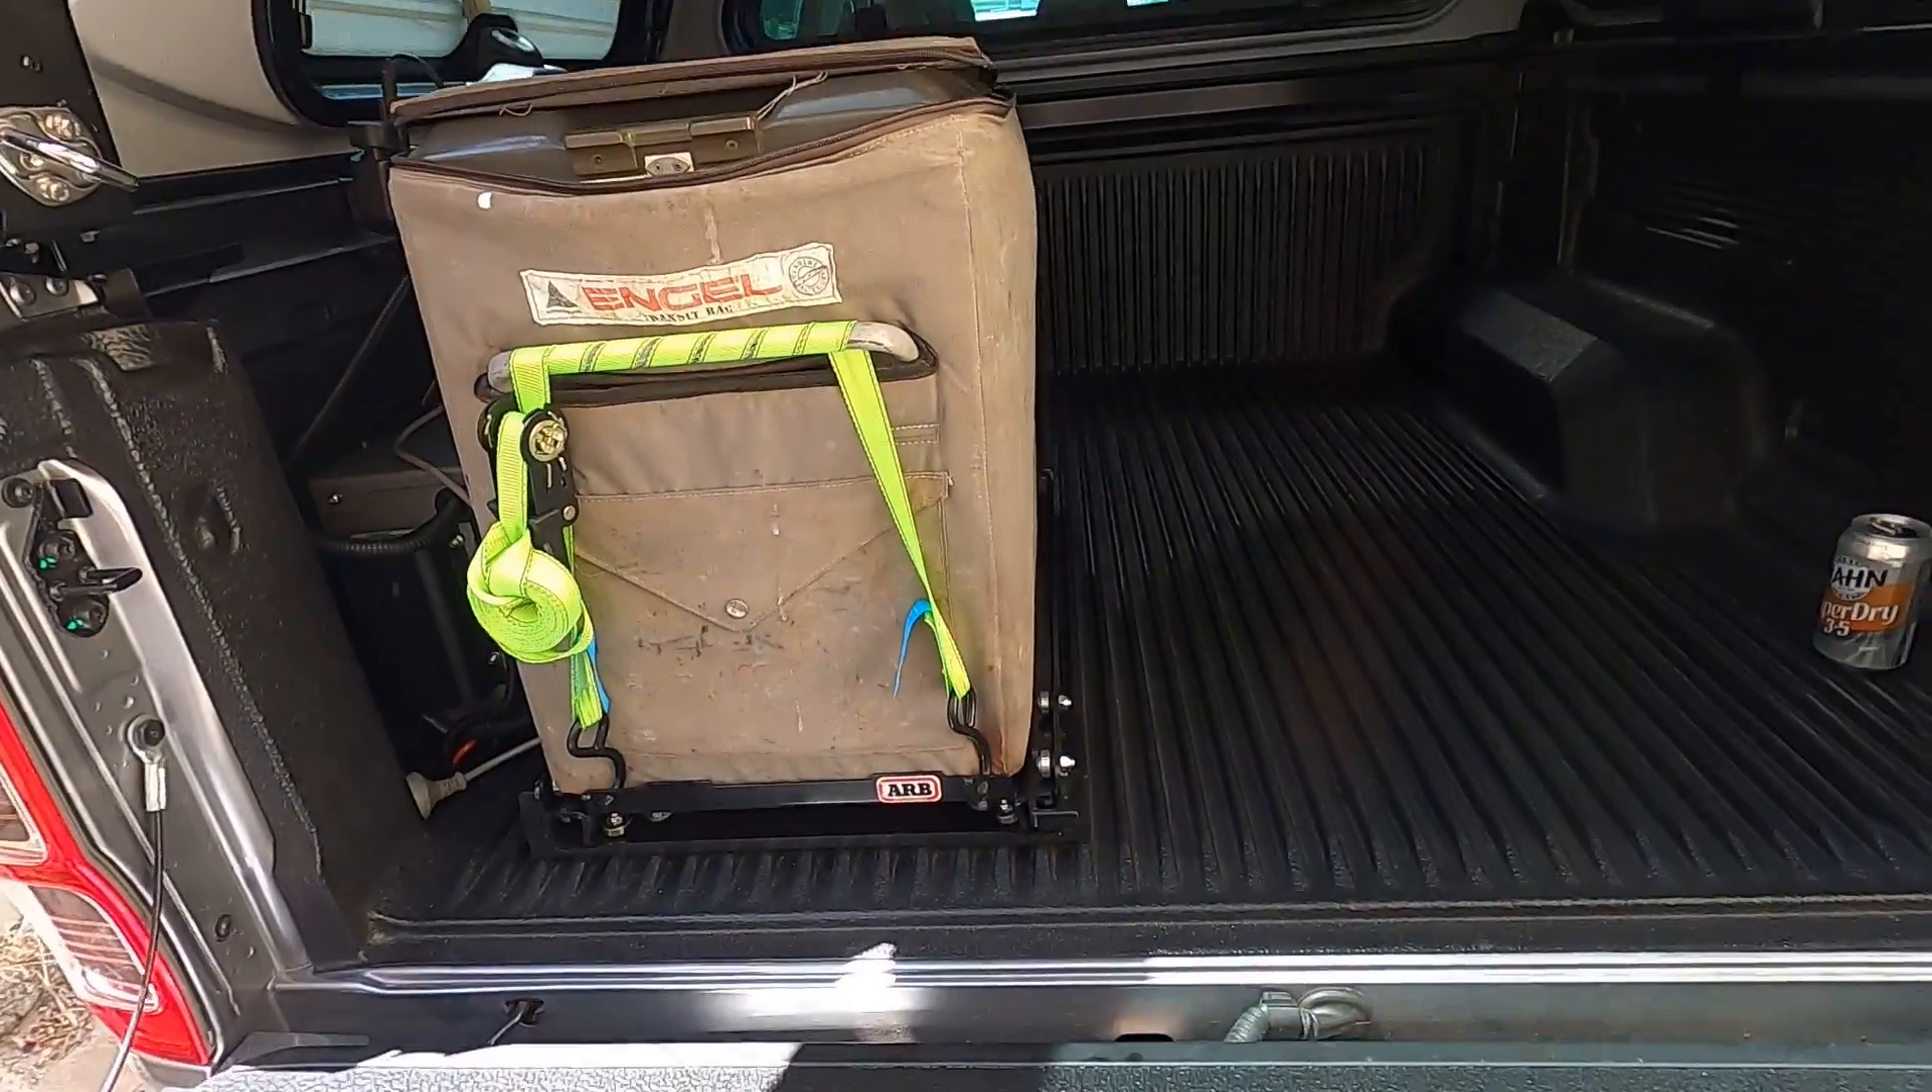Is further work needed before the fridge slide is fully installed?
No.